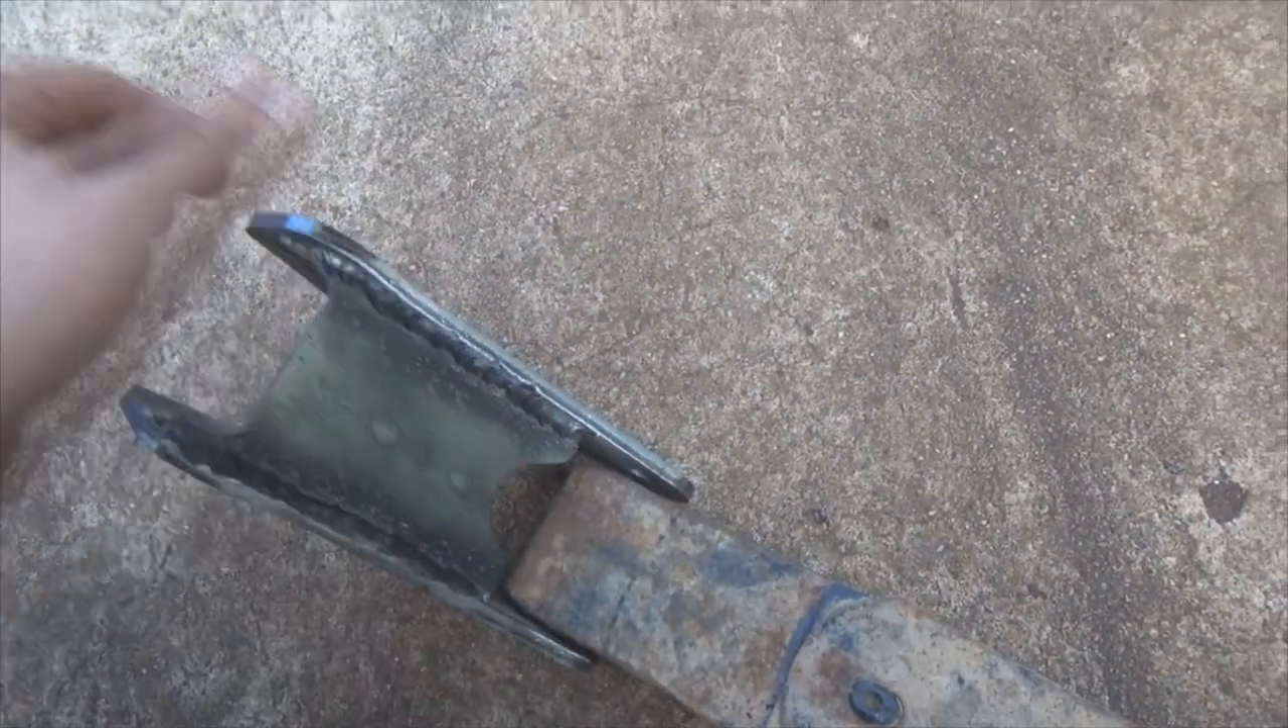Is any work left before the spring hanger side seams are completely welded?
No.